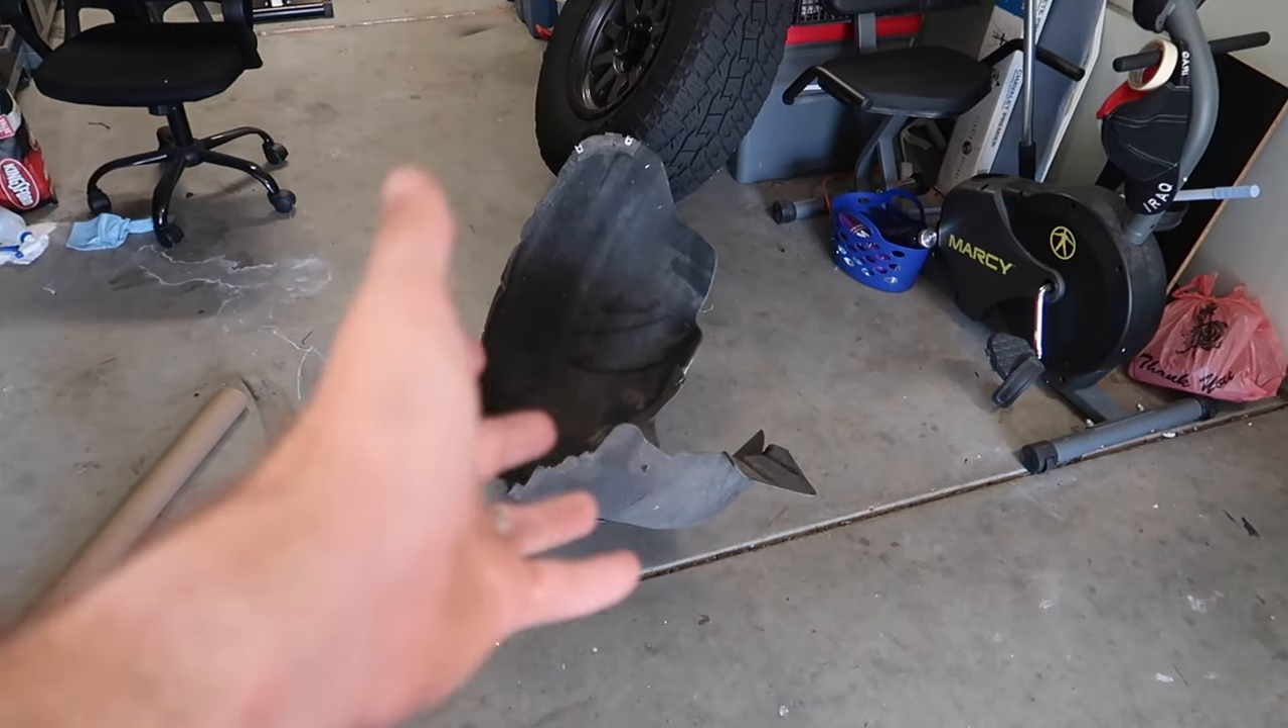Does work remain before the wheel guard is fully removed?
No.